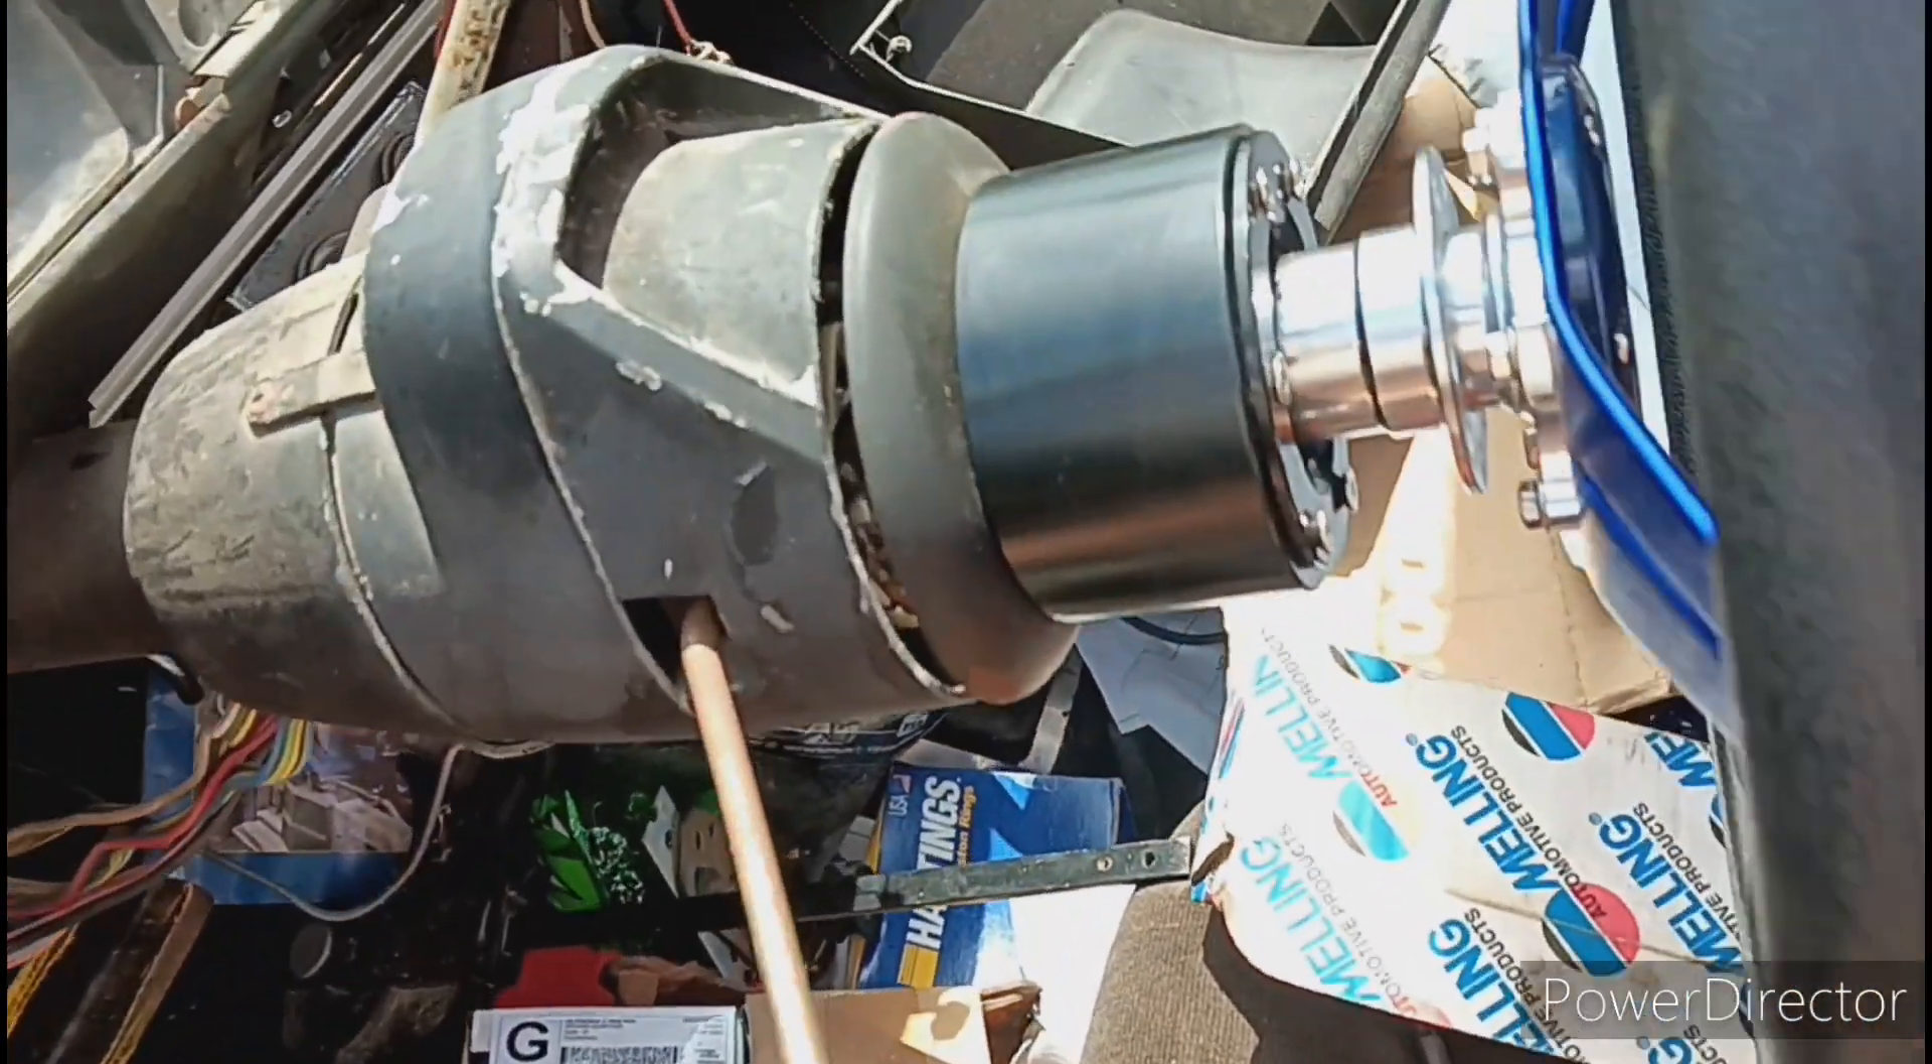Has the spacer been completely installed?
Yes.